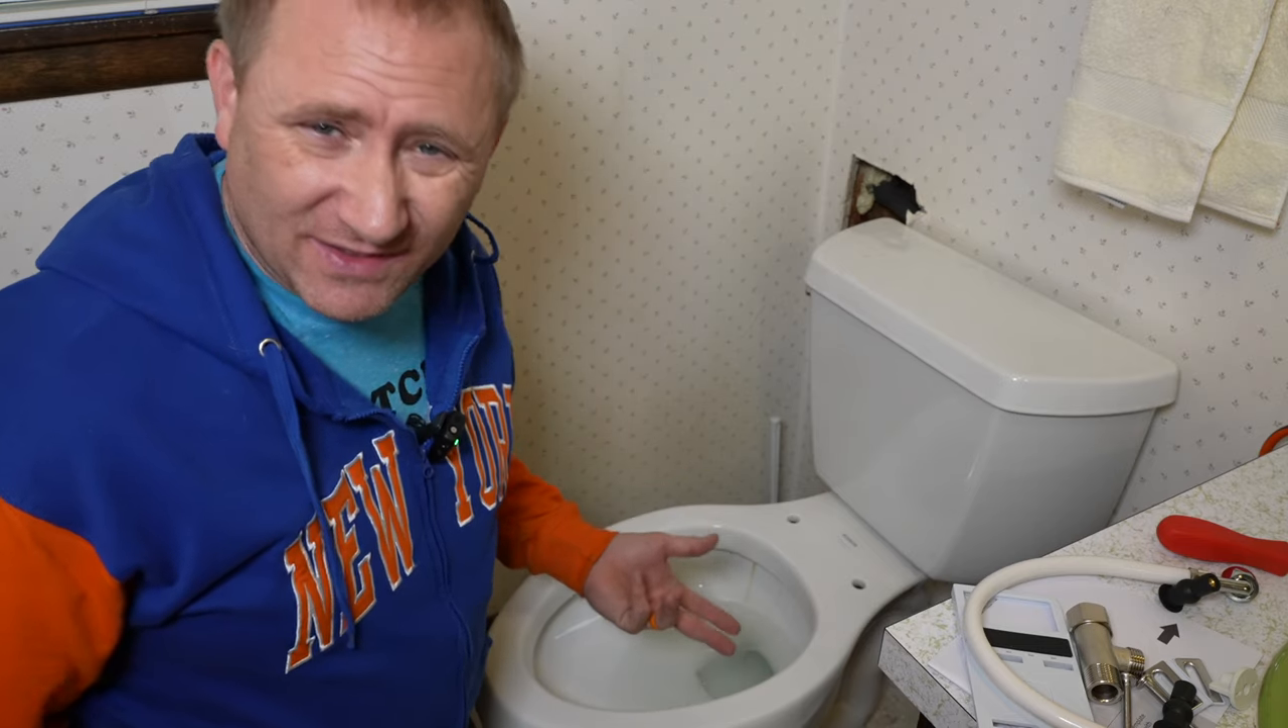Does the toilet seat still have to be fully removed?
No.